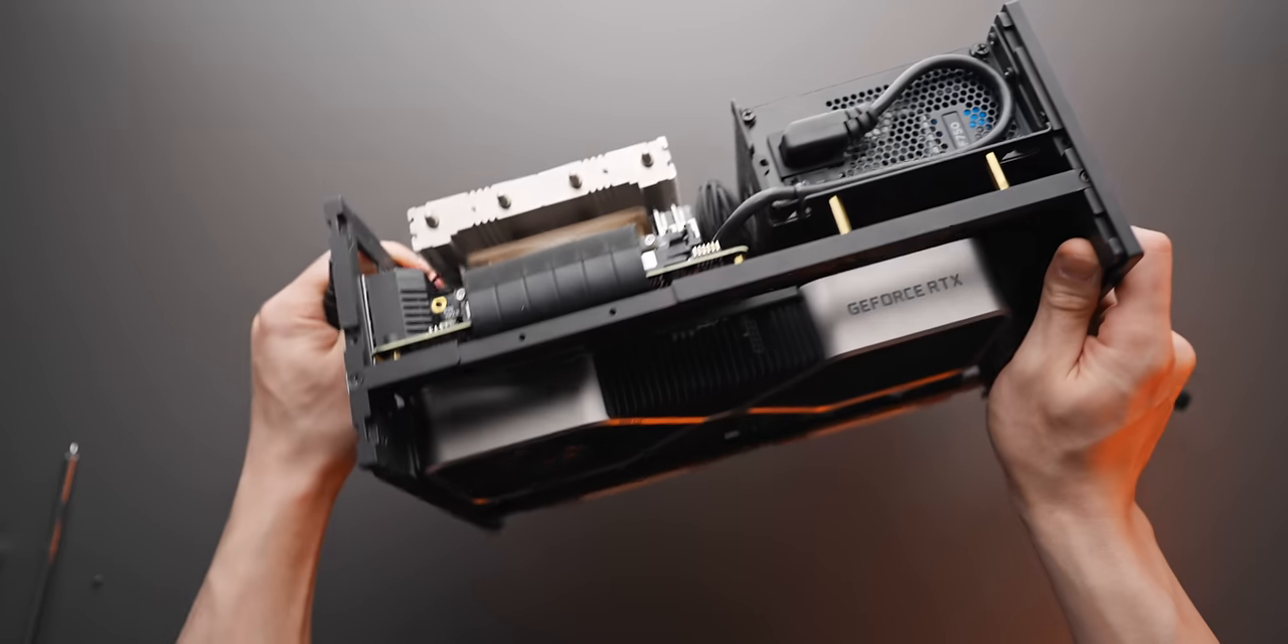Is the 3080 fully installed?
Yes.